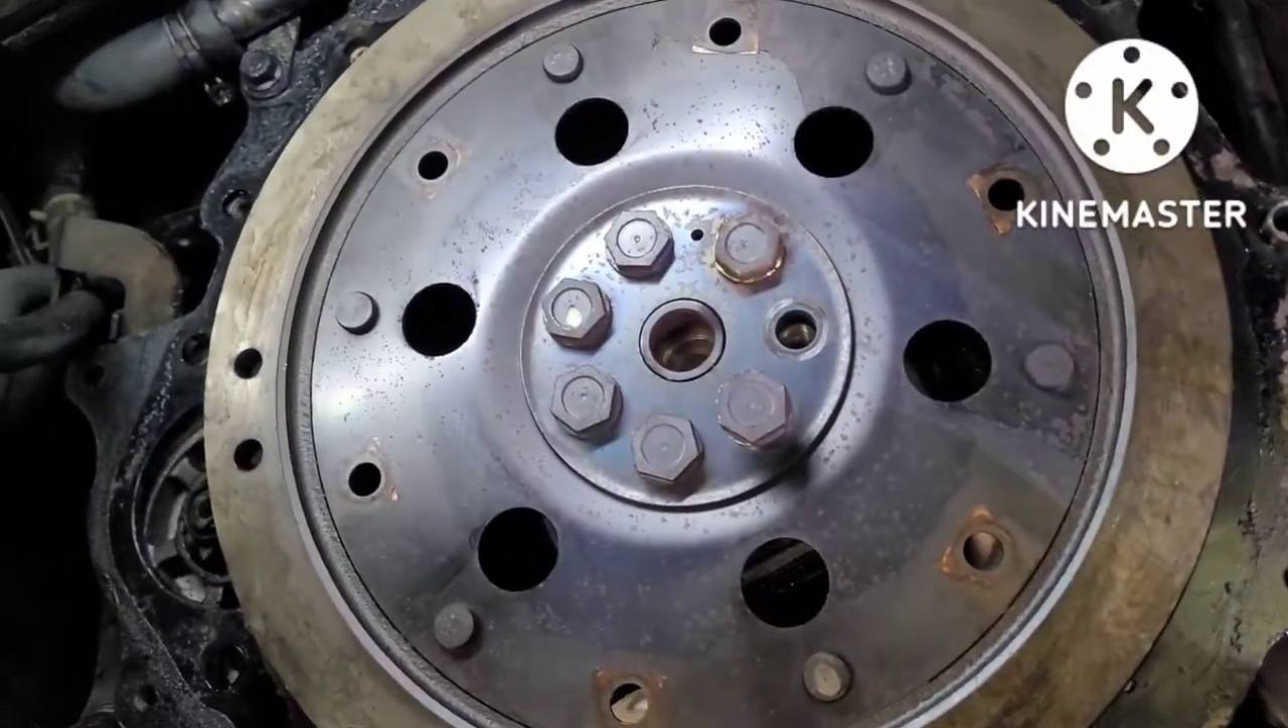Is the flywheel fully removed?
No.